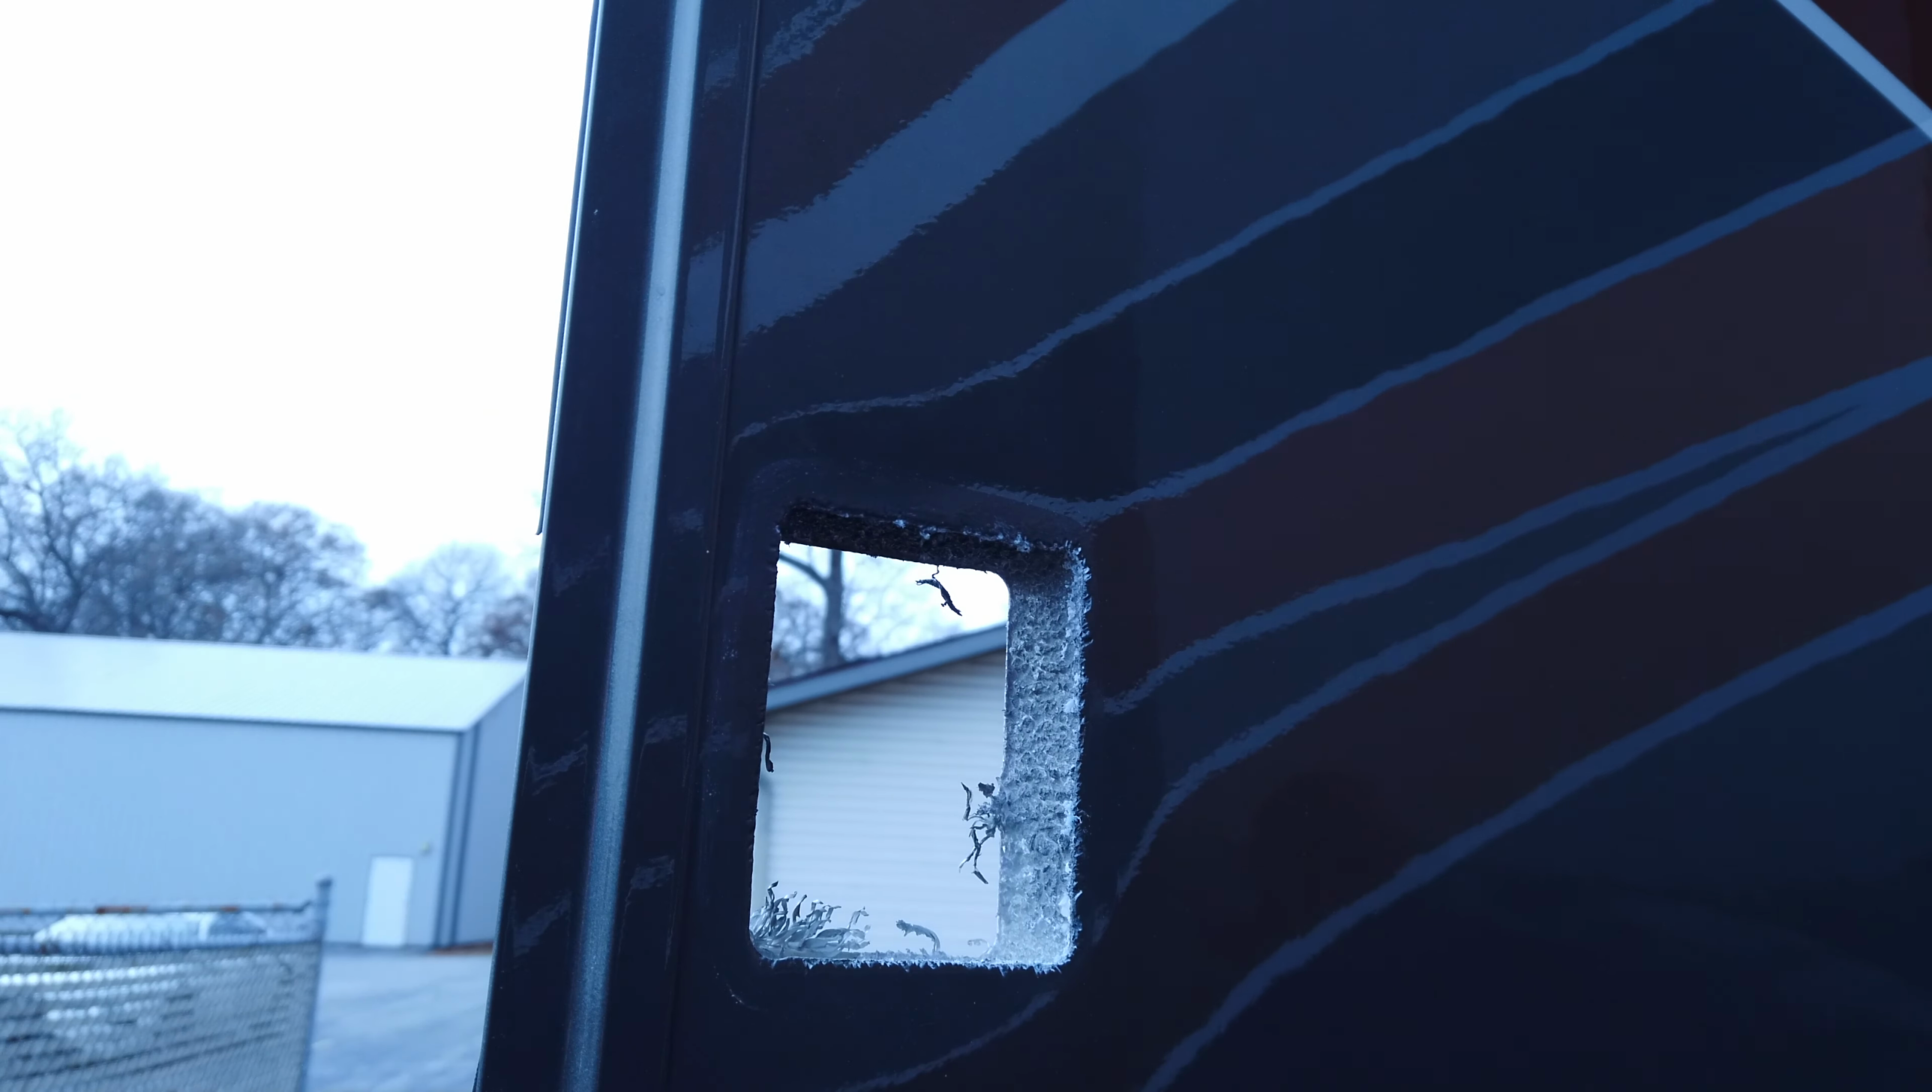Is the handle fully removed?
Yes.